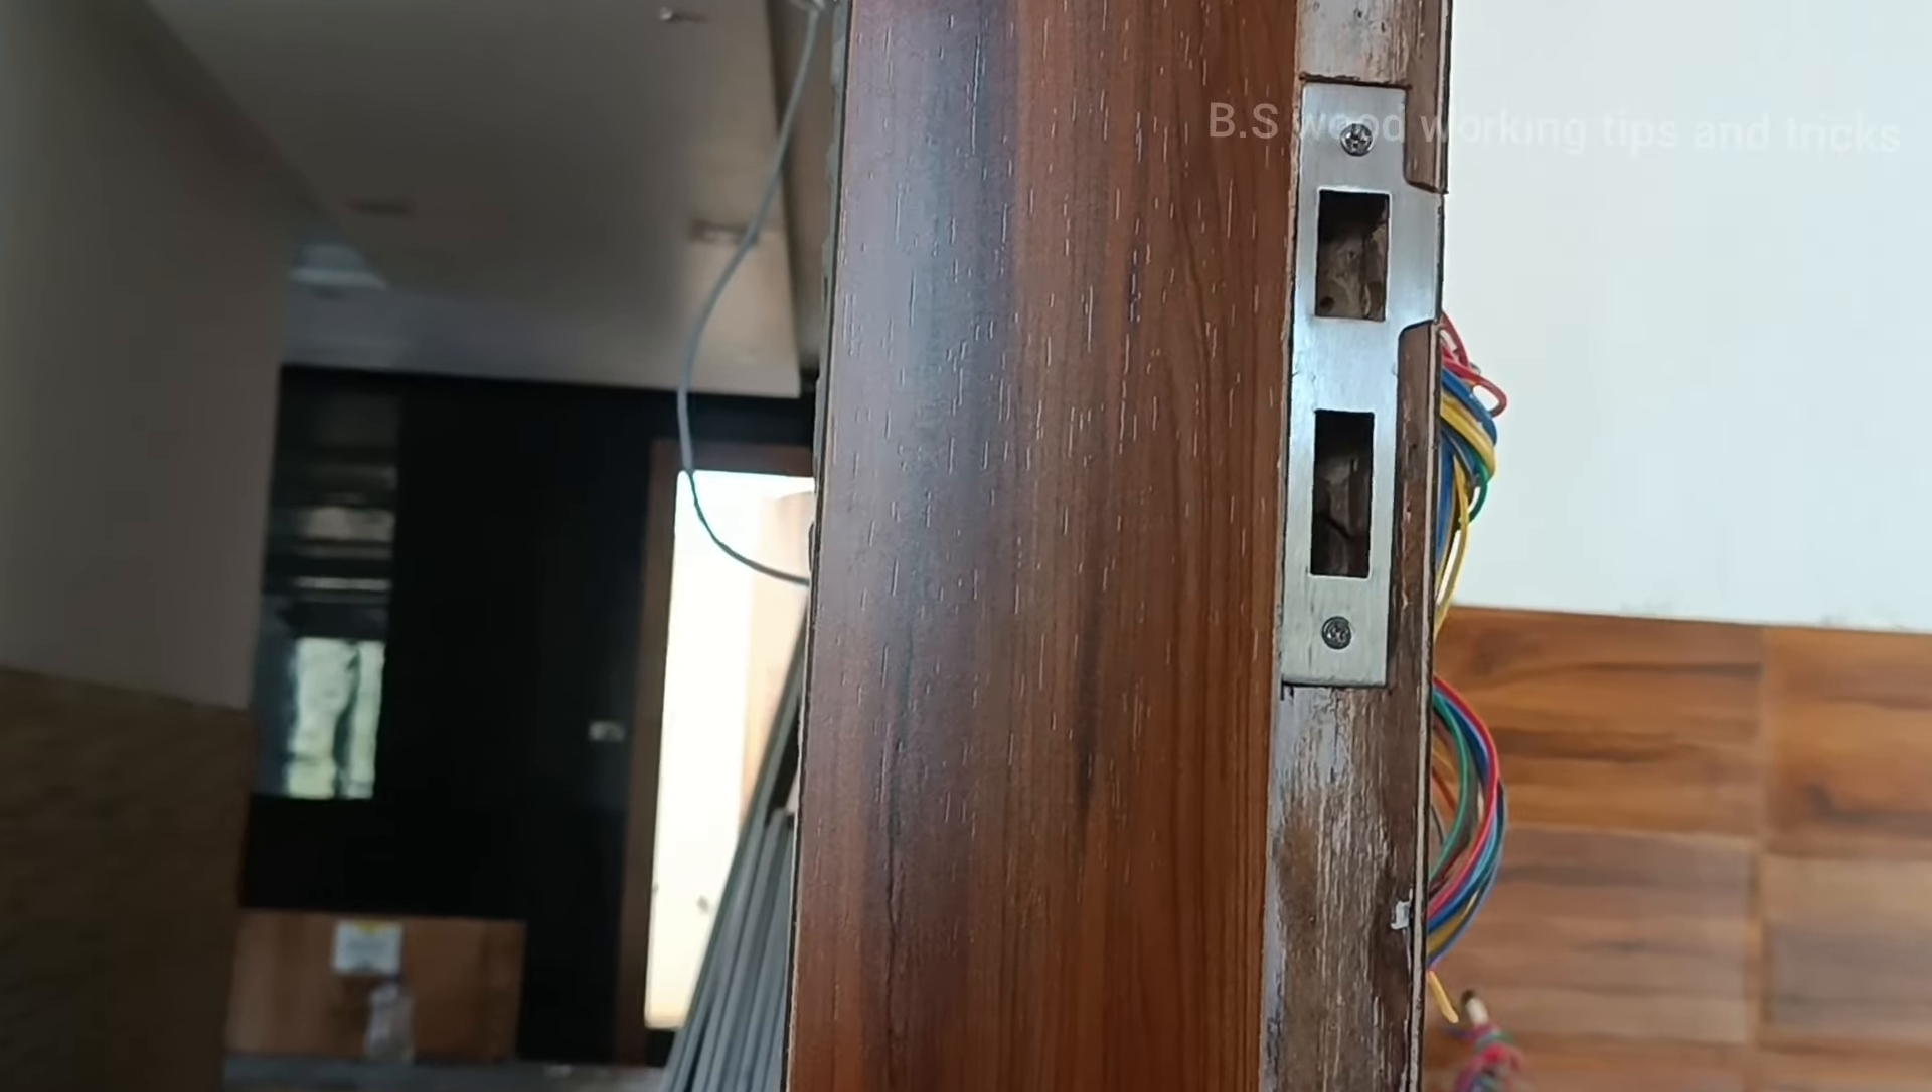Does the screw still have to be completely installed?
No.